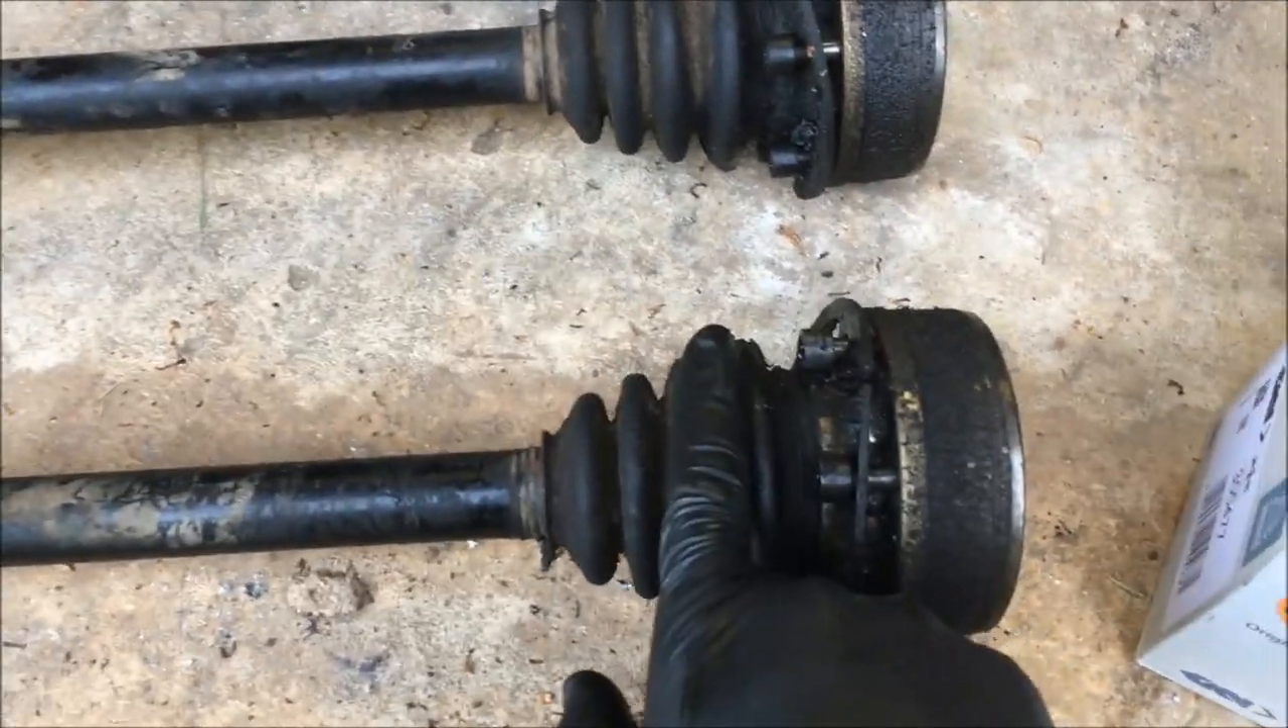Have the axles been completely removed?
Yes.